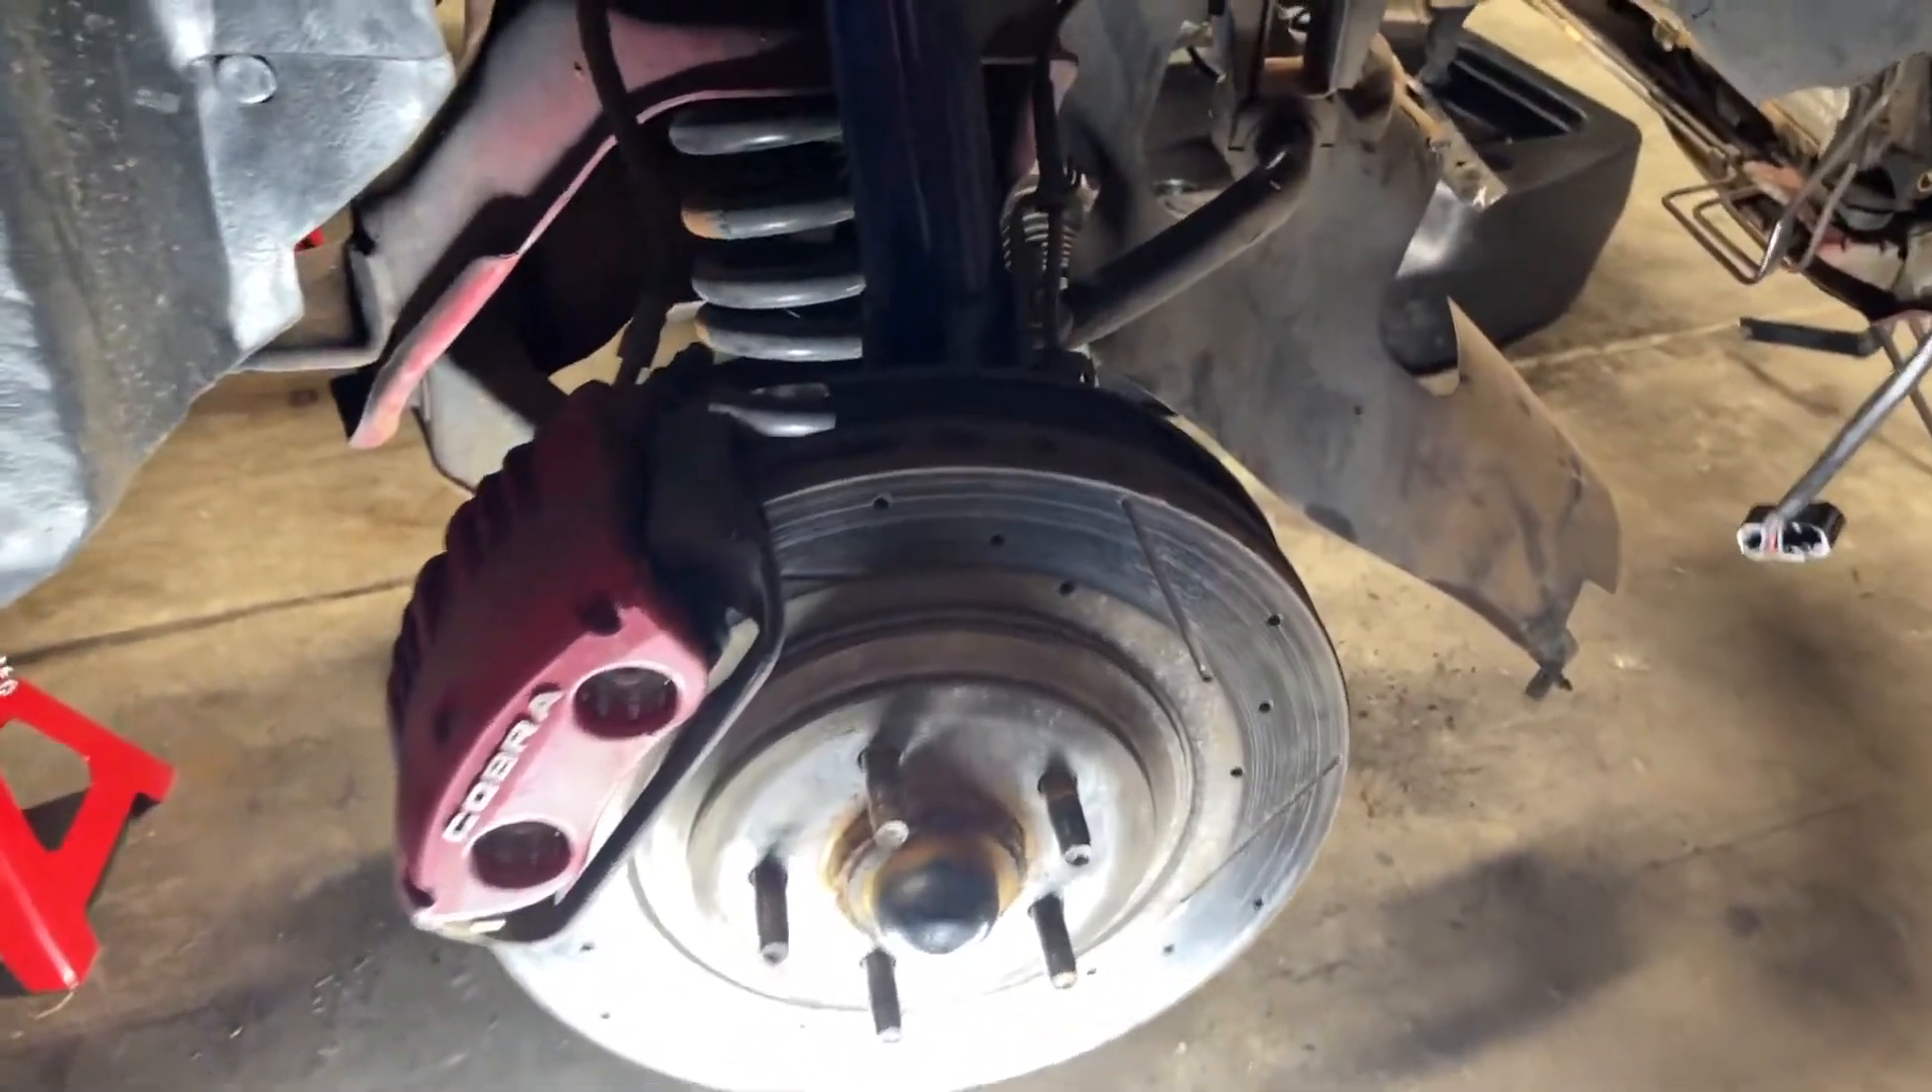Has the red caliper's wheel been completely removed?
Yes.